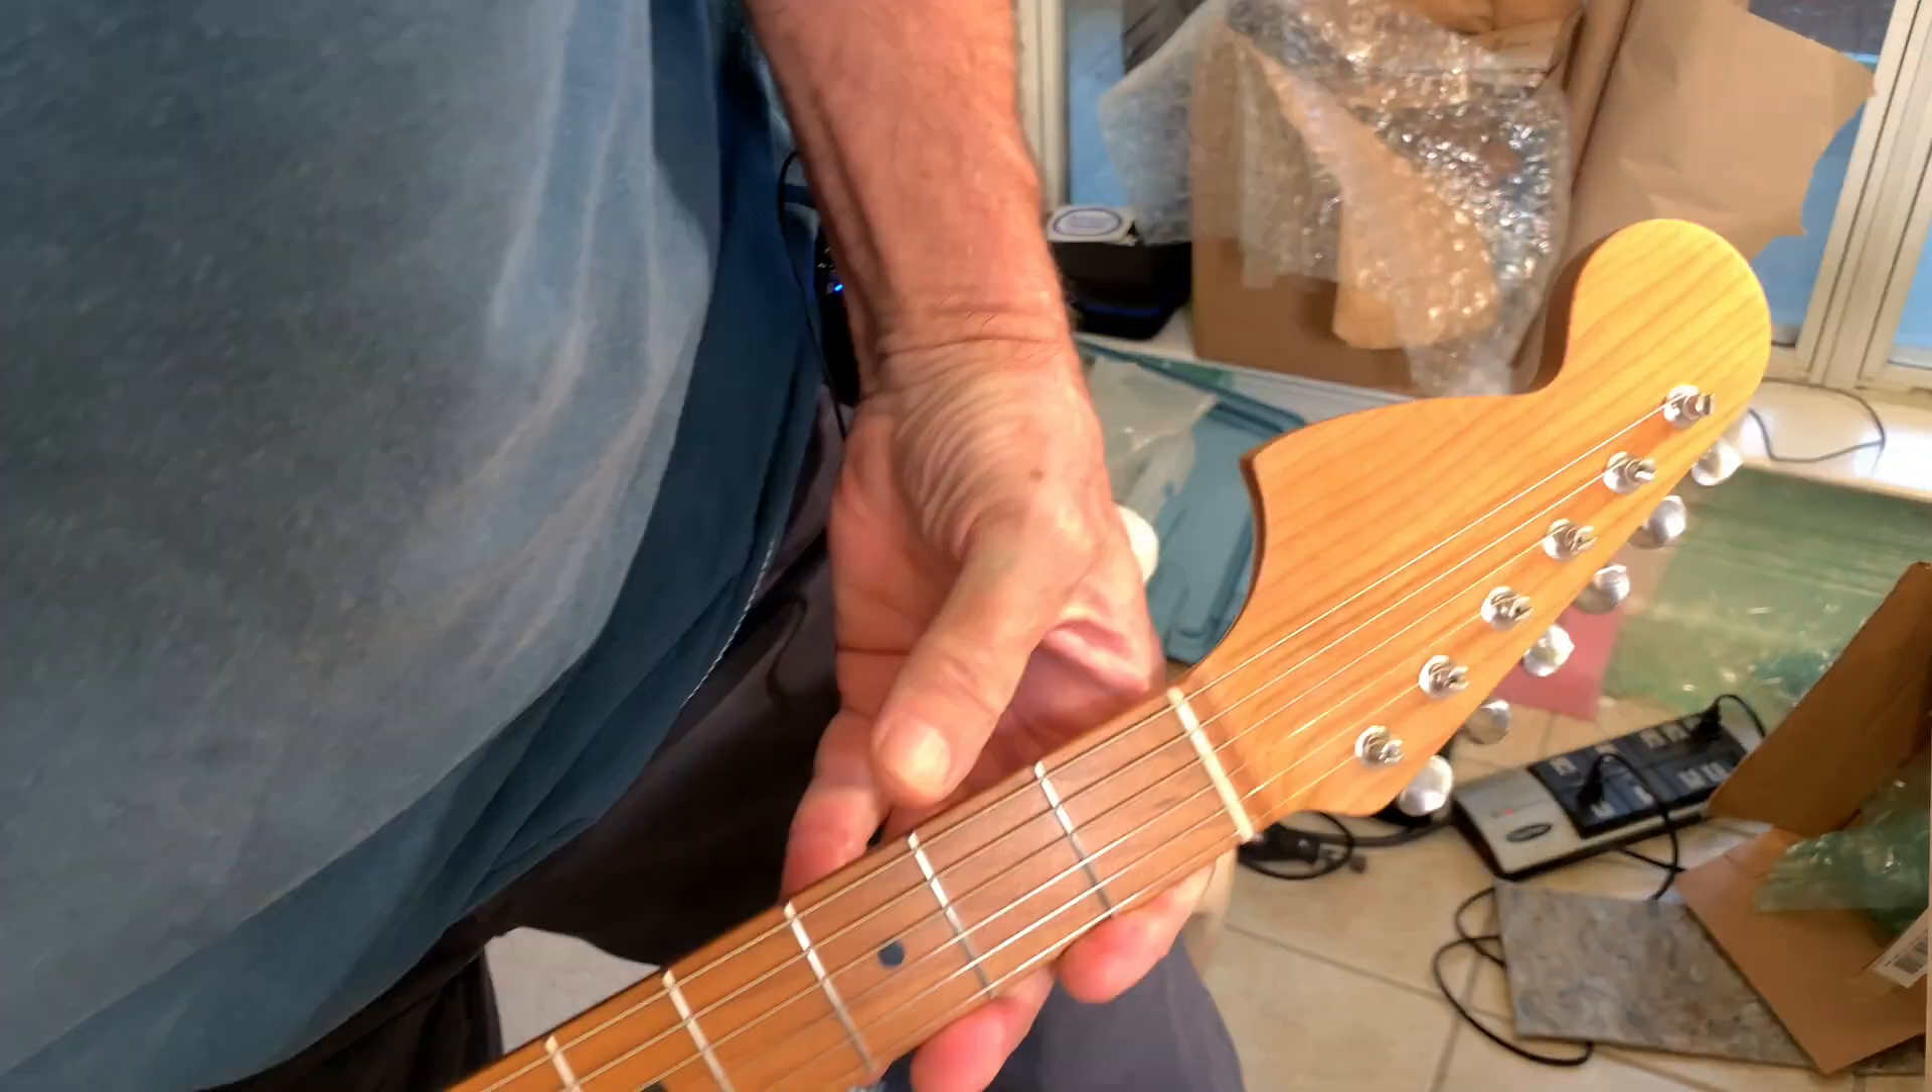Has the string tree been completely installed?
No.